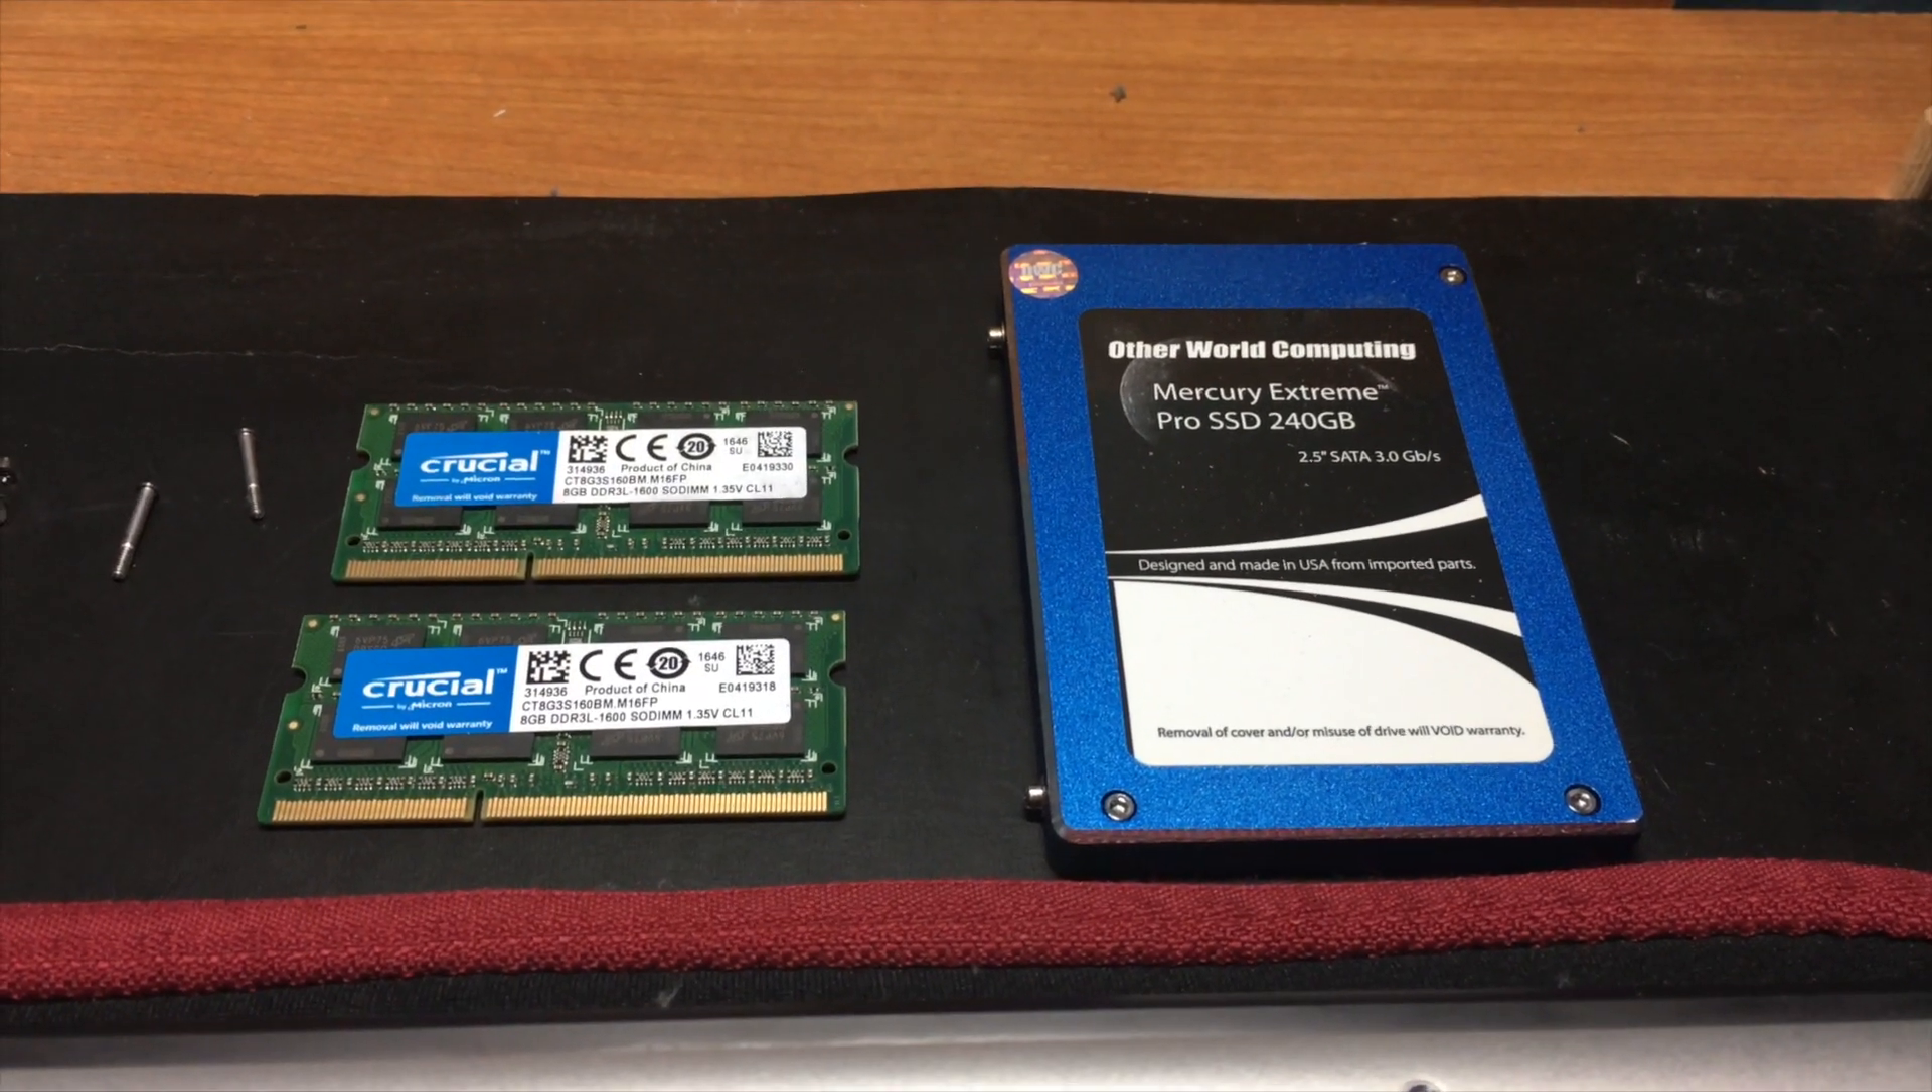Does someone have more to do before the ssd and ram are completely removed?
No.